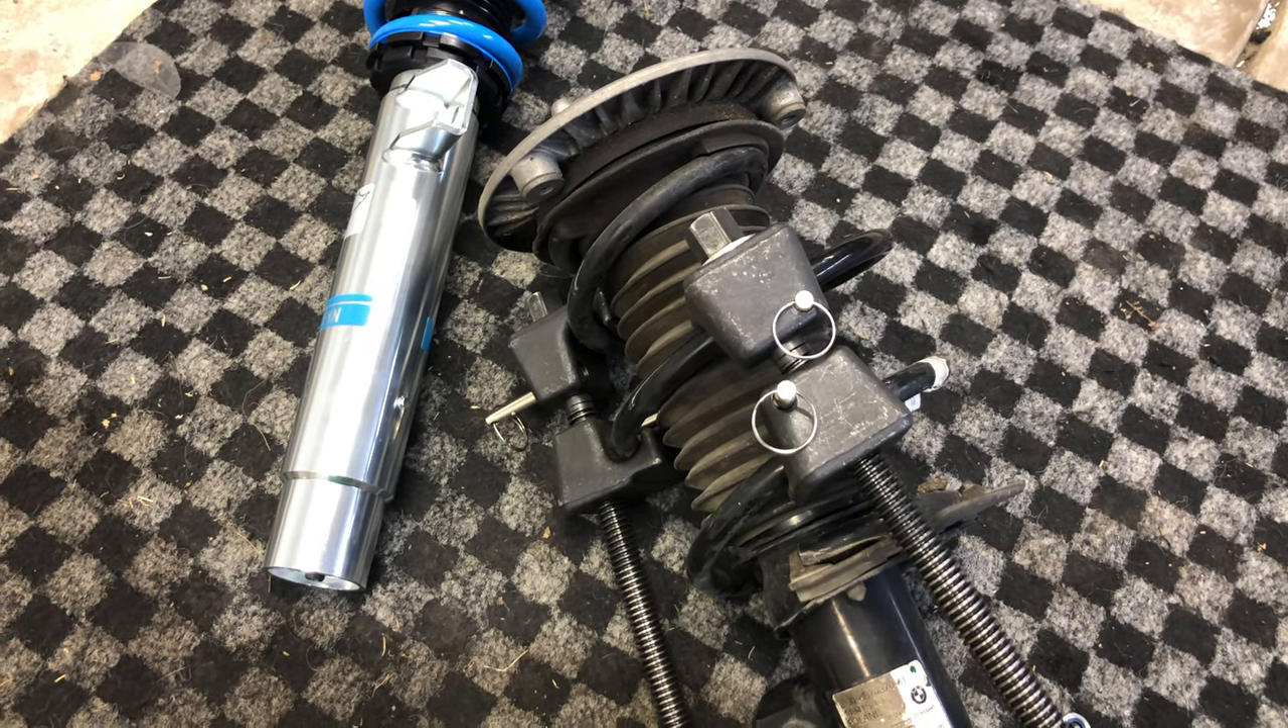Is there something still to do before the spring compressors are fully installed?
No.